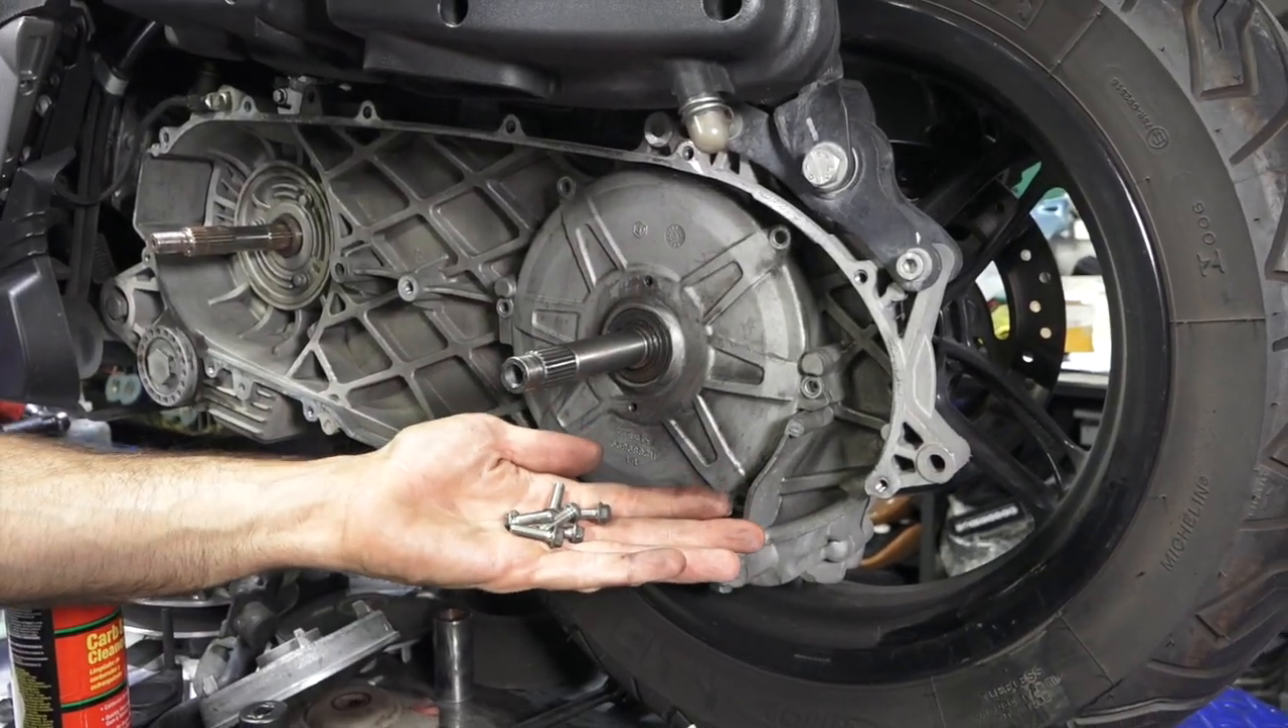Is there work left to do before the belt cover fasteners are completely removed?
No.